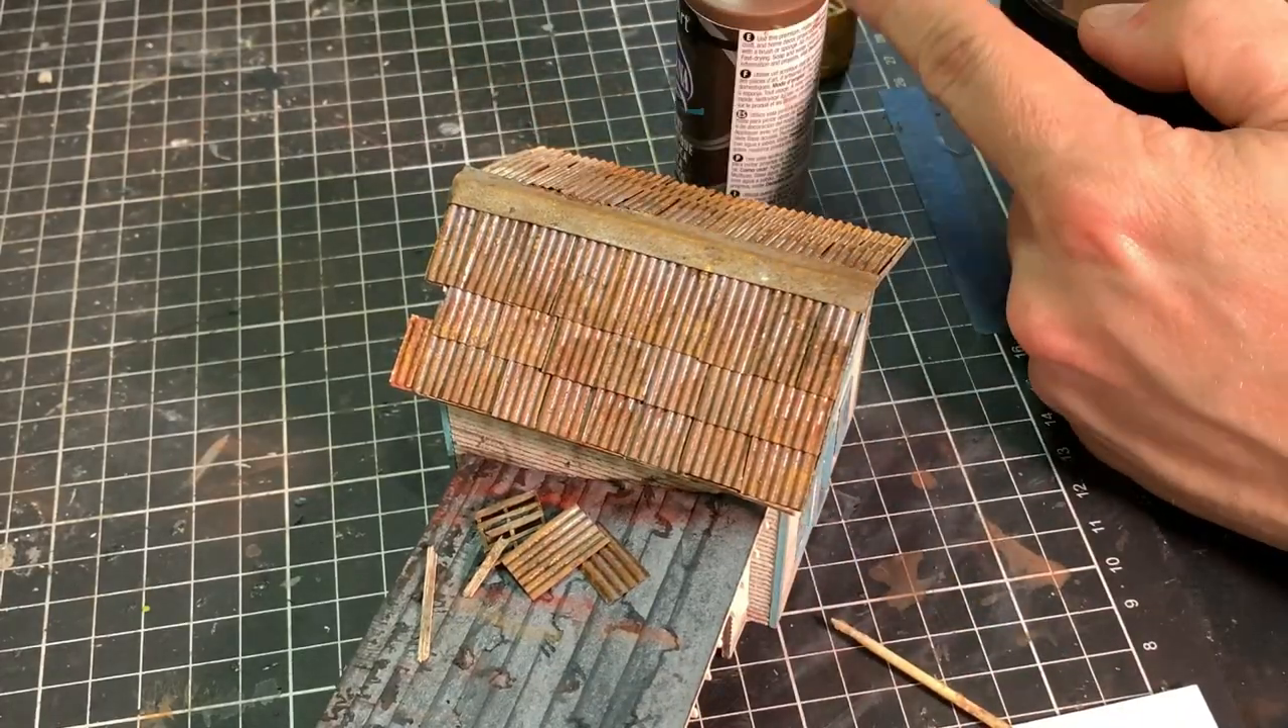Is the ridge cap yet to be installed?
No.